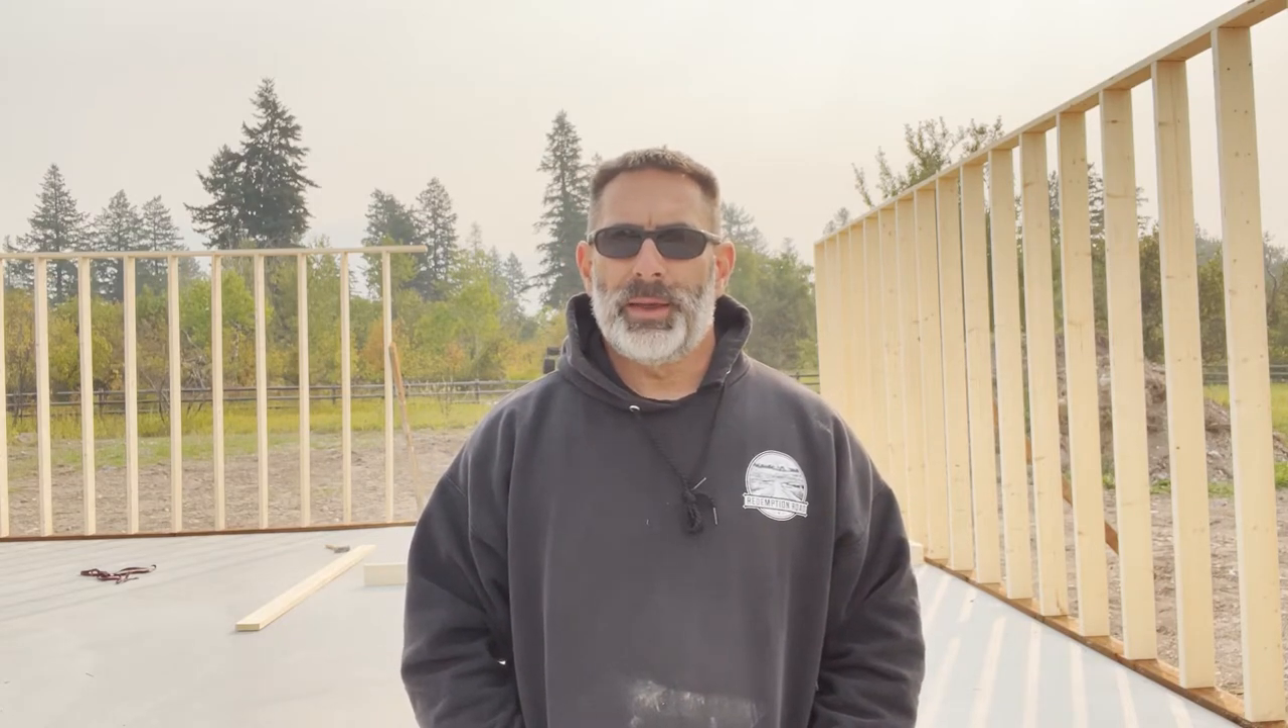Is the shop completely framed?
No.